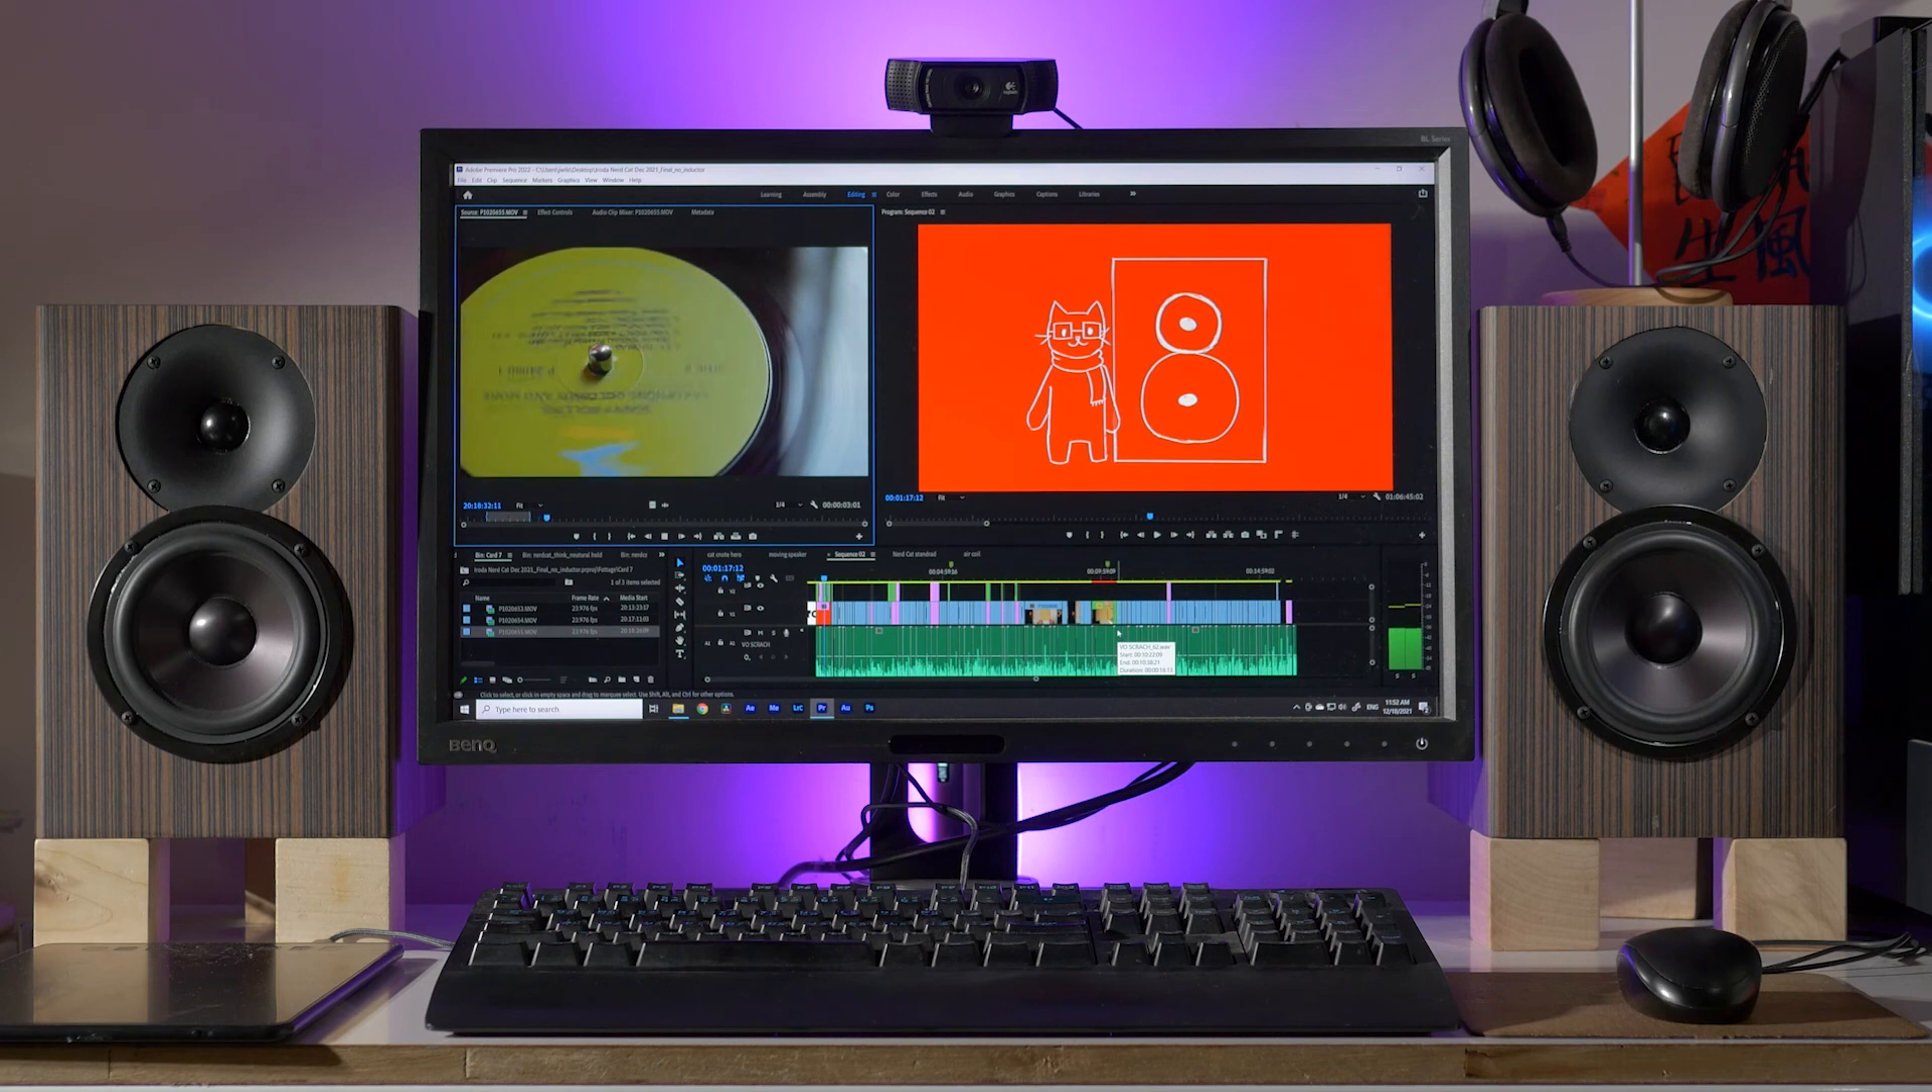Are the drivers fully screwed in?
Yes.